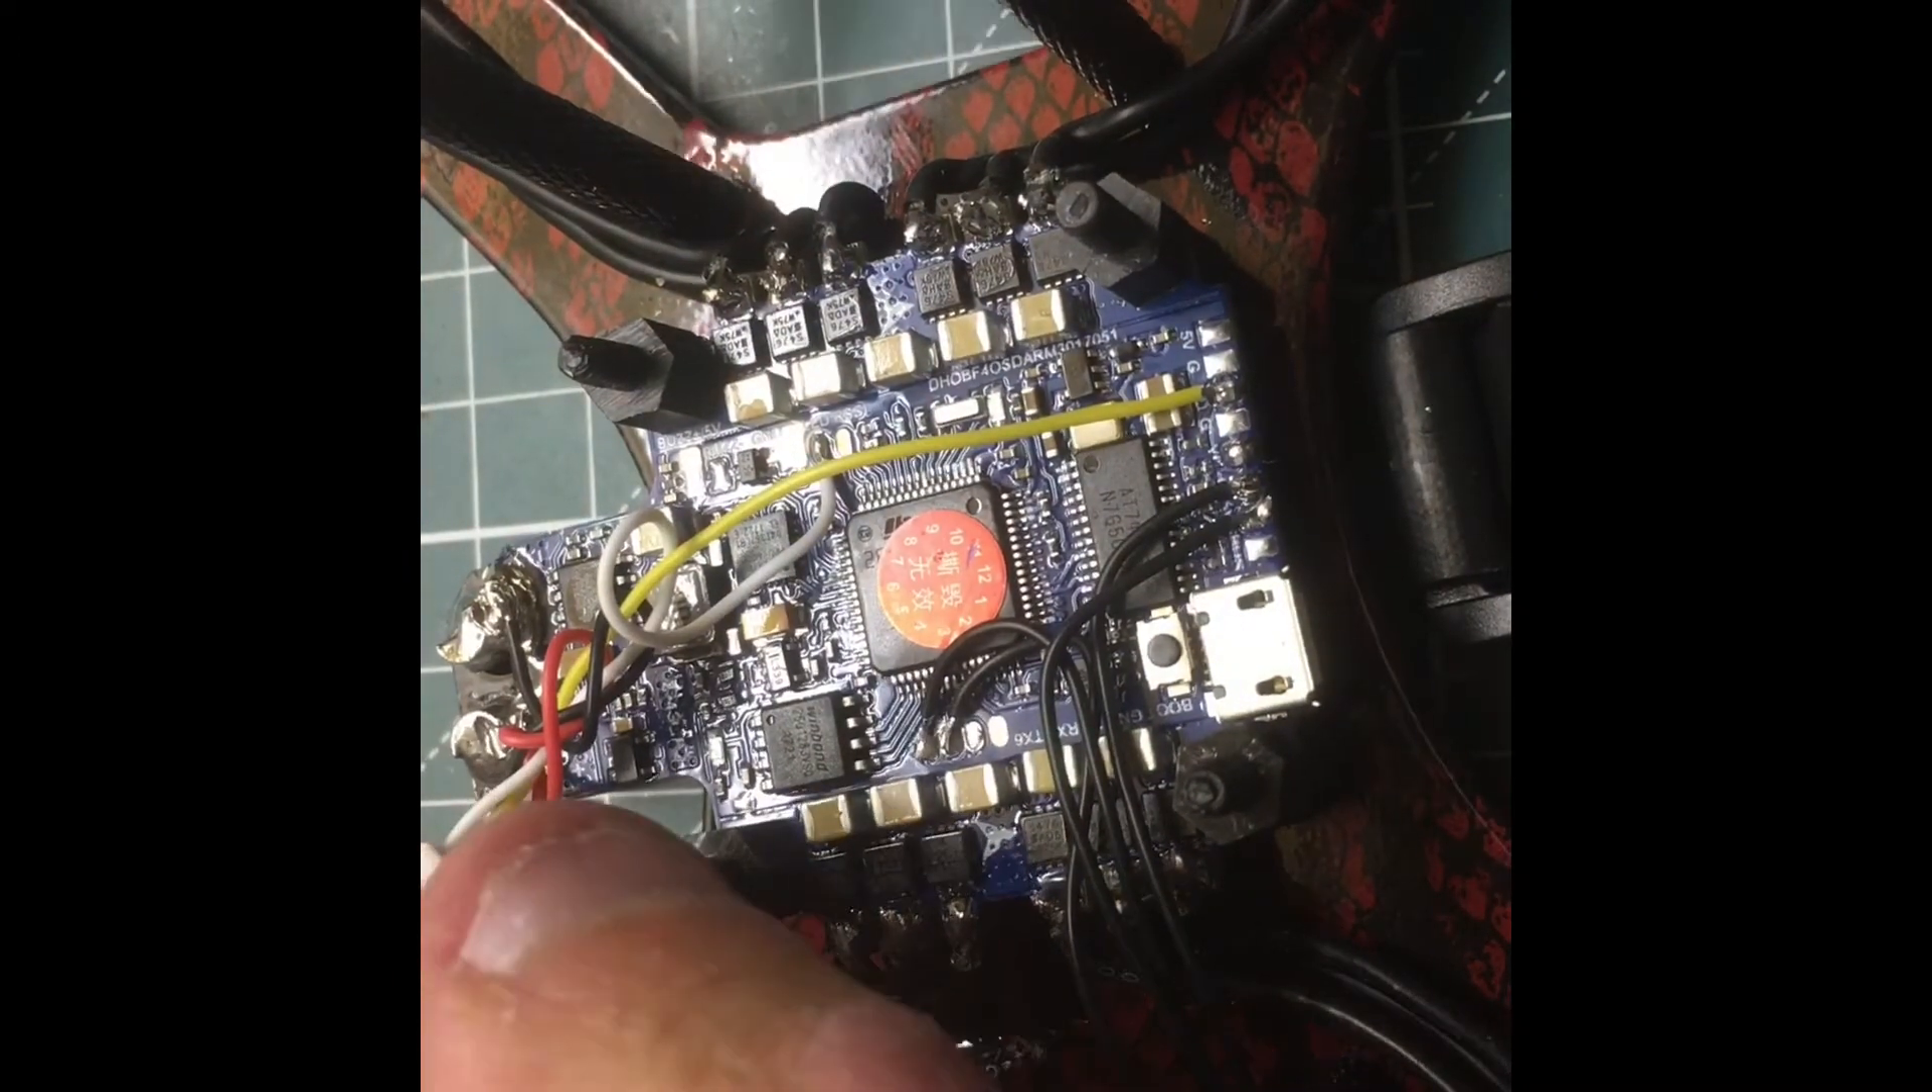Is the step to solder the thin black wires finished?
Yes.